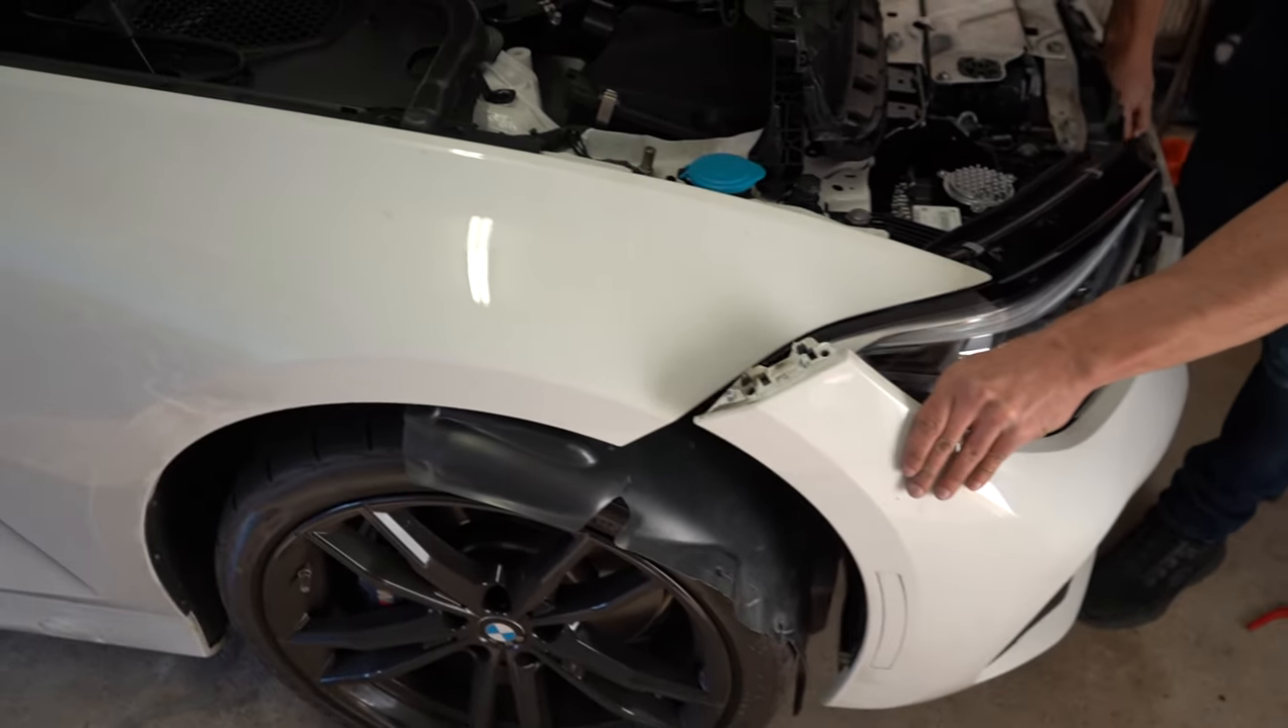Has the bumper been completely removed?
No.